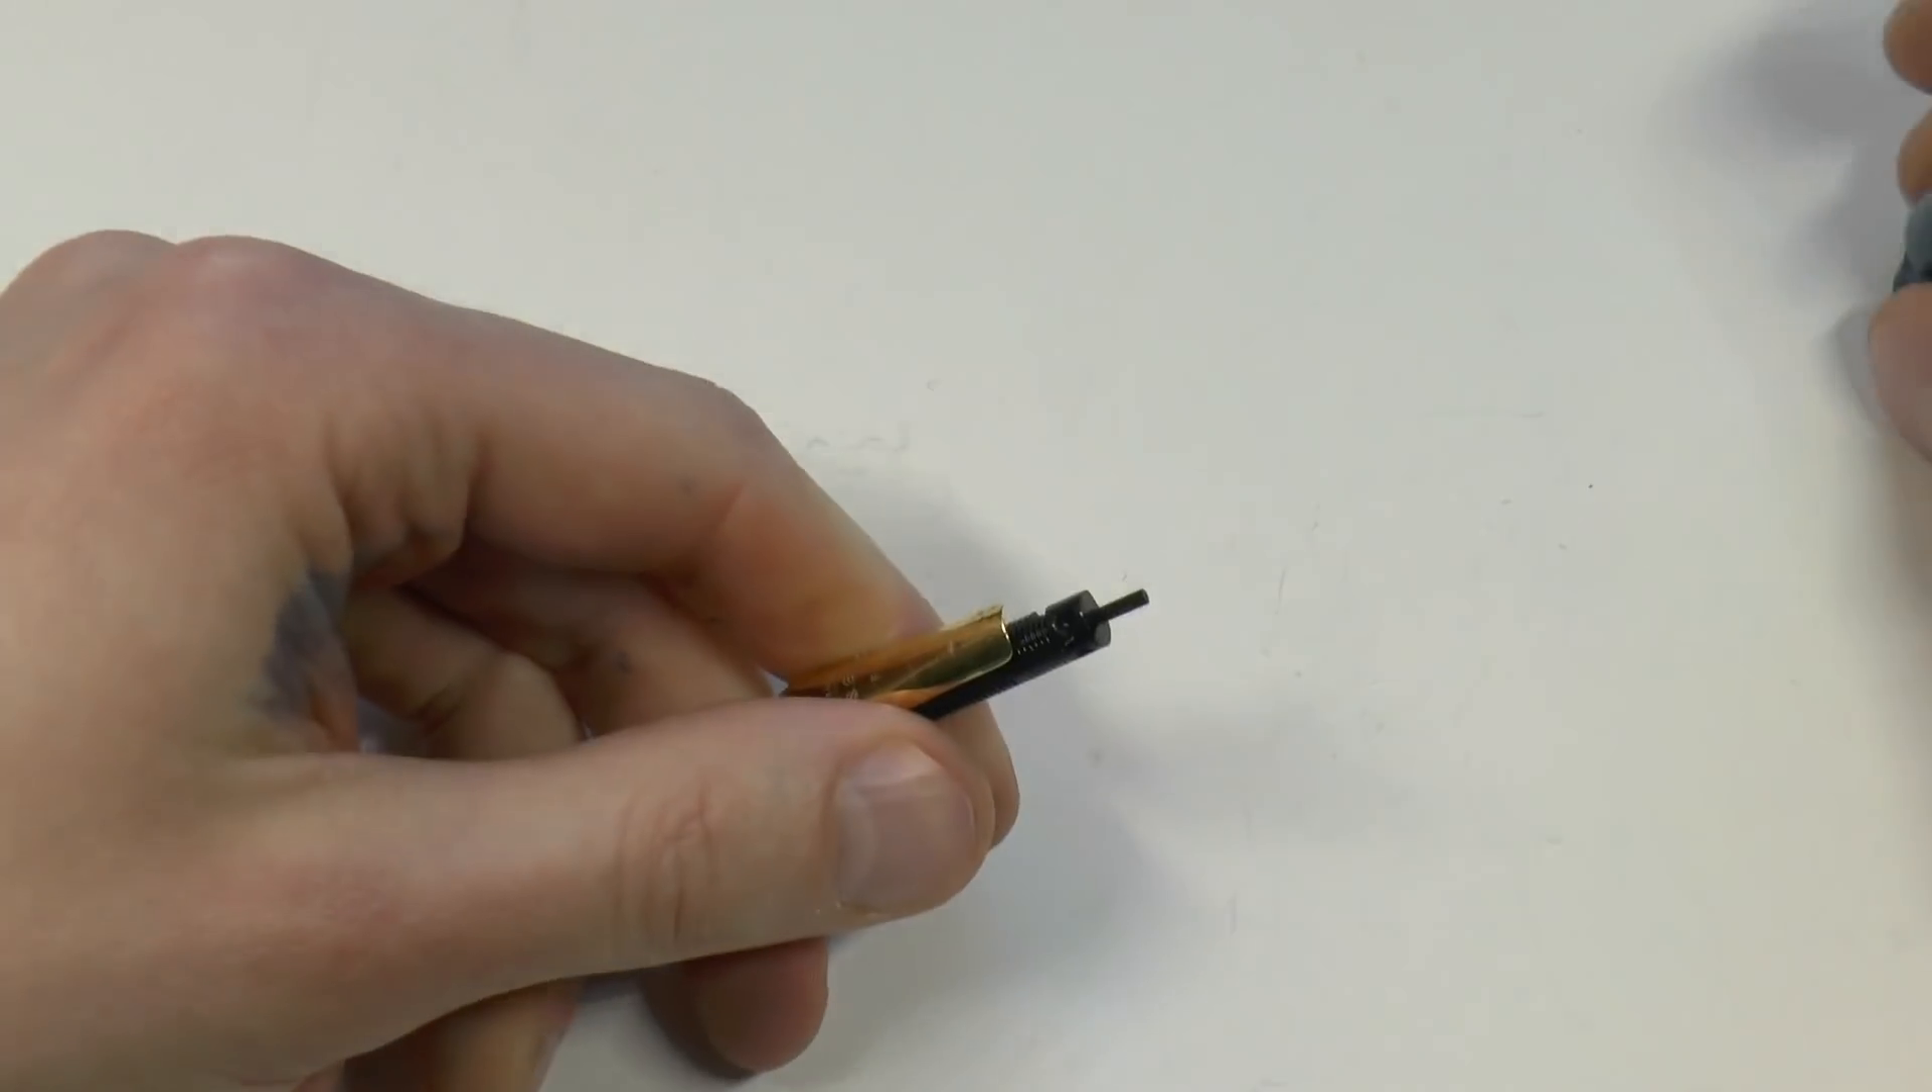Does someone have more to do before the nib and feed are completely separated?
Yes.